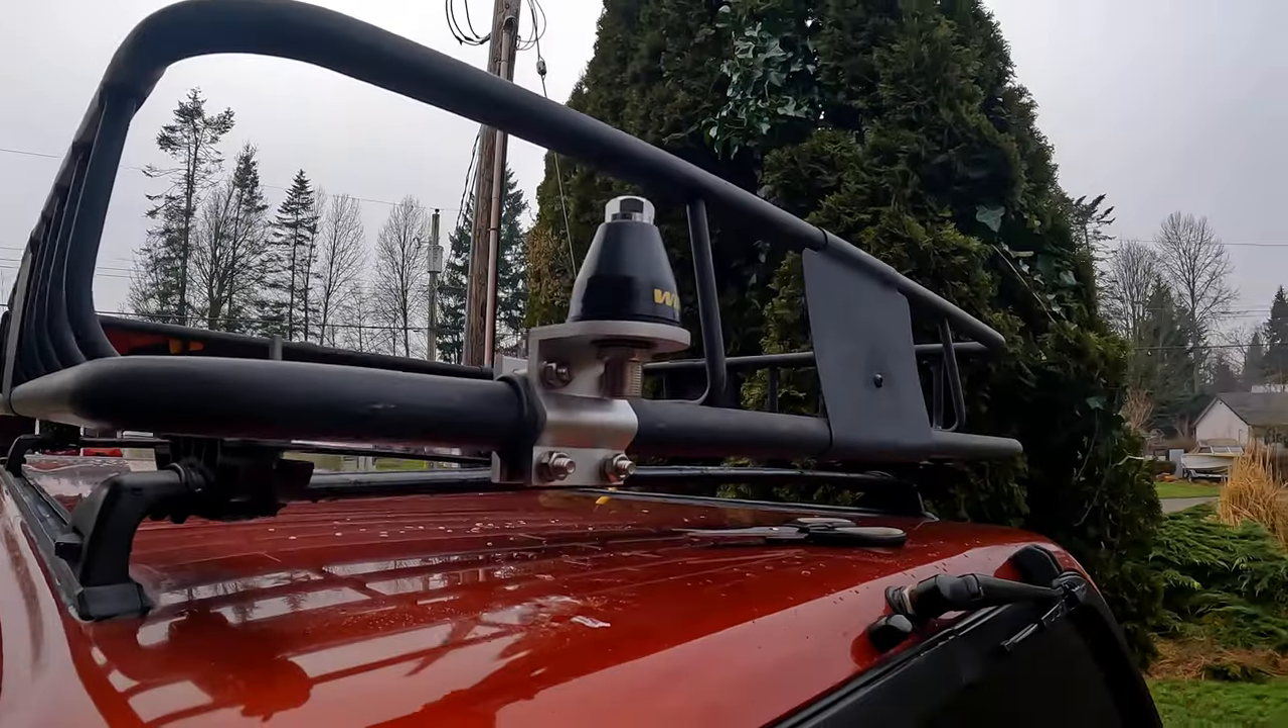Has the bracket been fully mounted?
Yes.